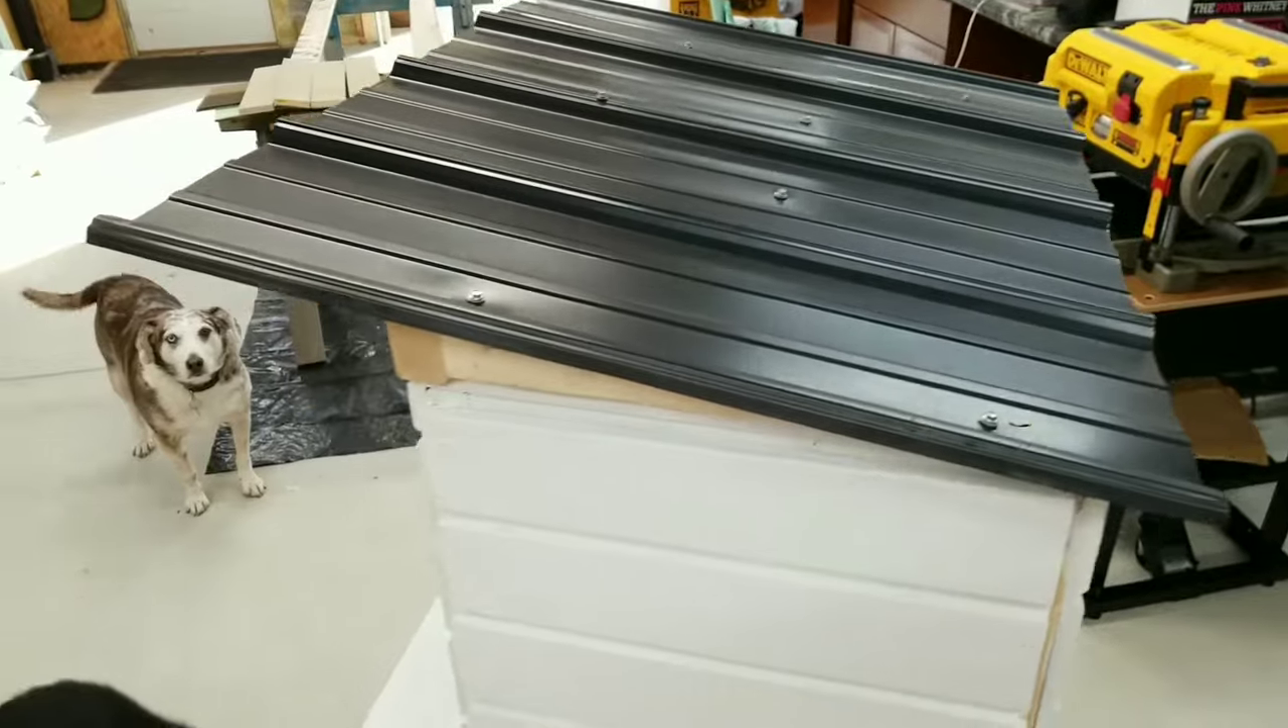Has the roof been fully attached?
Yes.